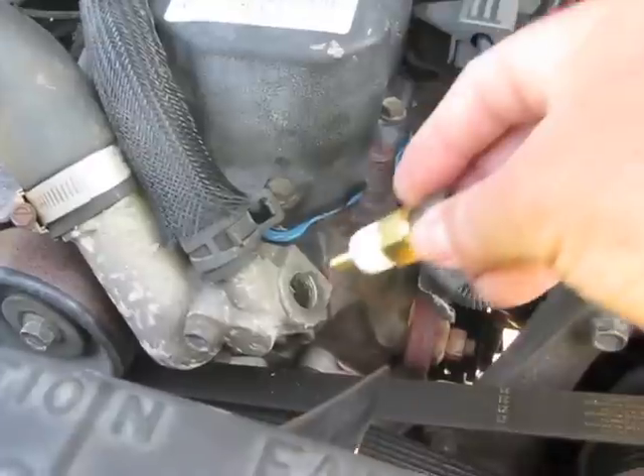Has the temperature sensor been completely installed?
No.